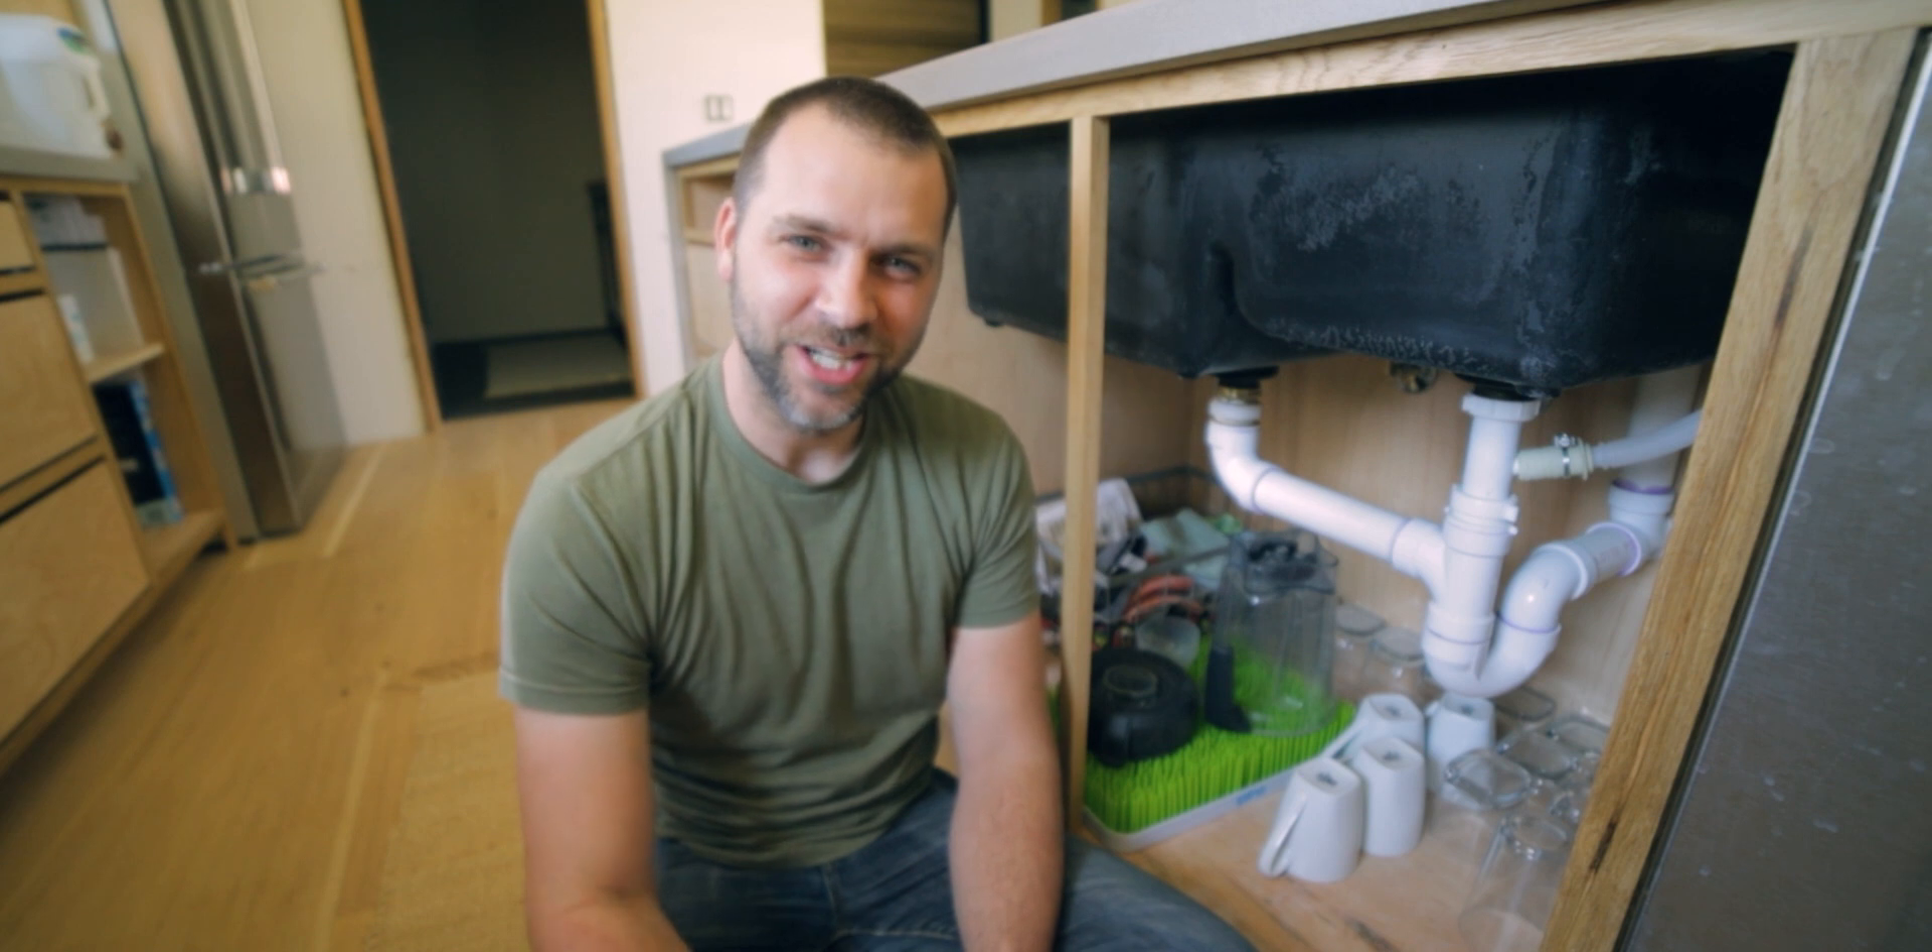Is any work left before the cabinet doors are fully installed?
Yes.